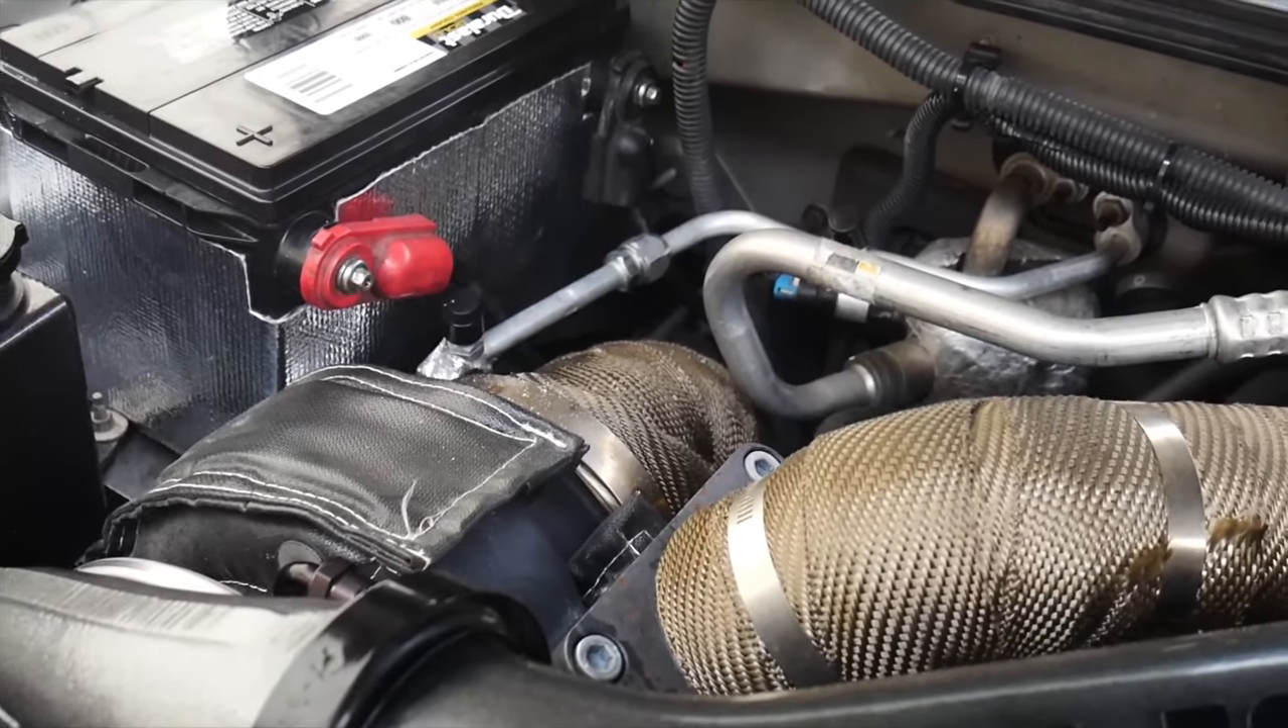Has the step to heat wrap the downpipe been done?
Yes.